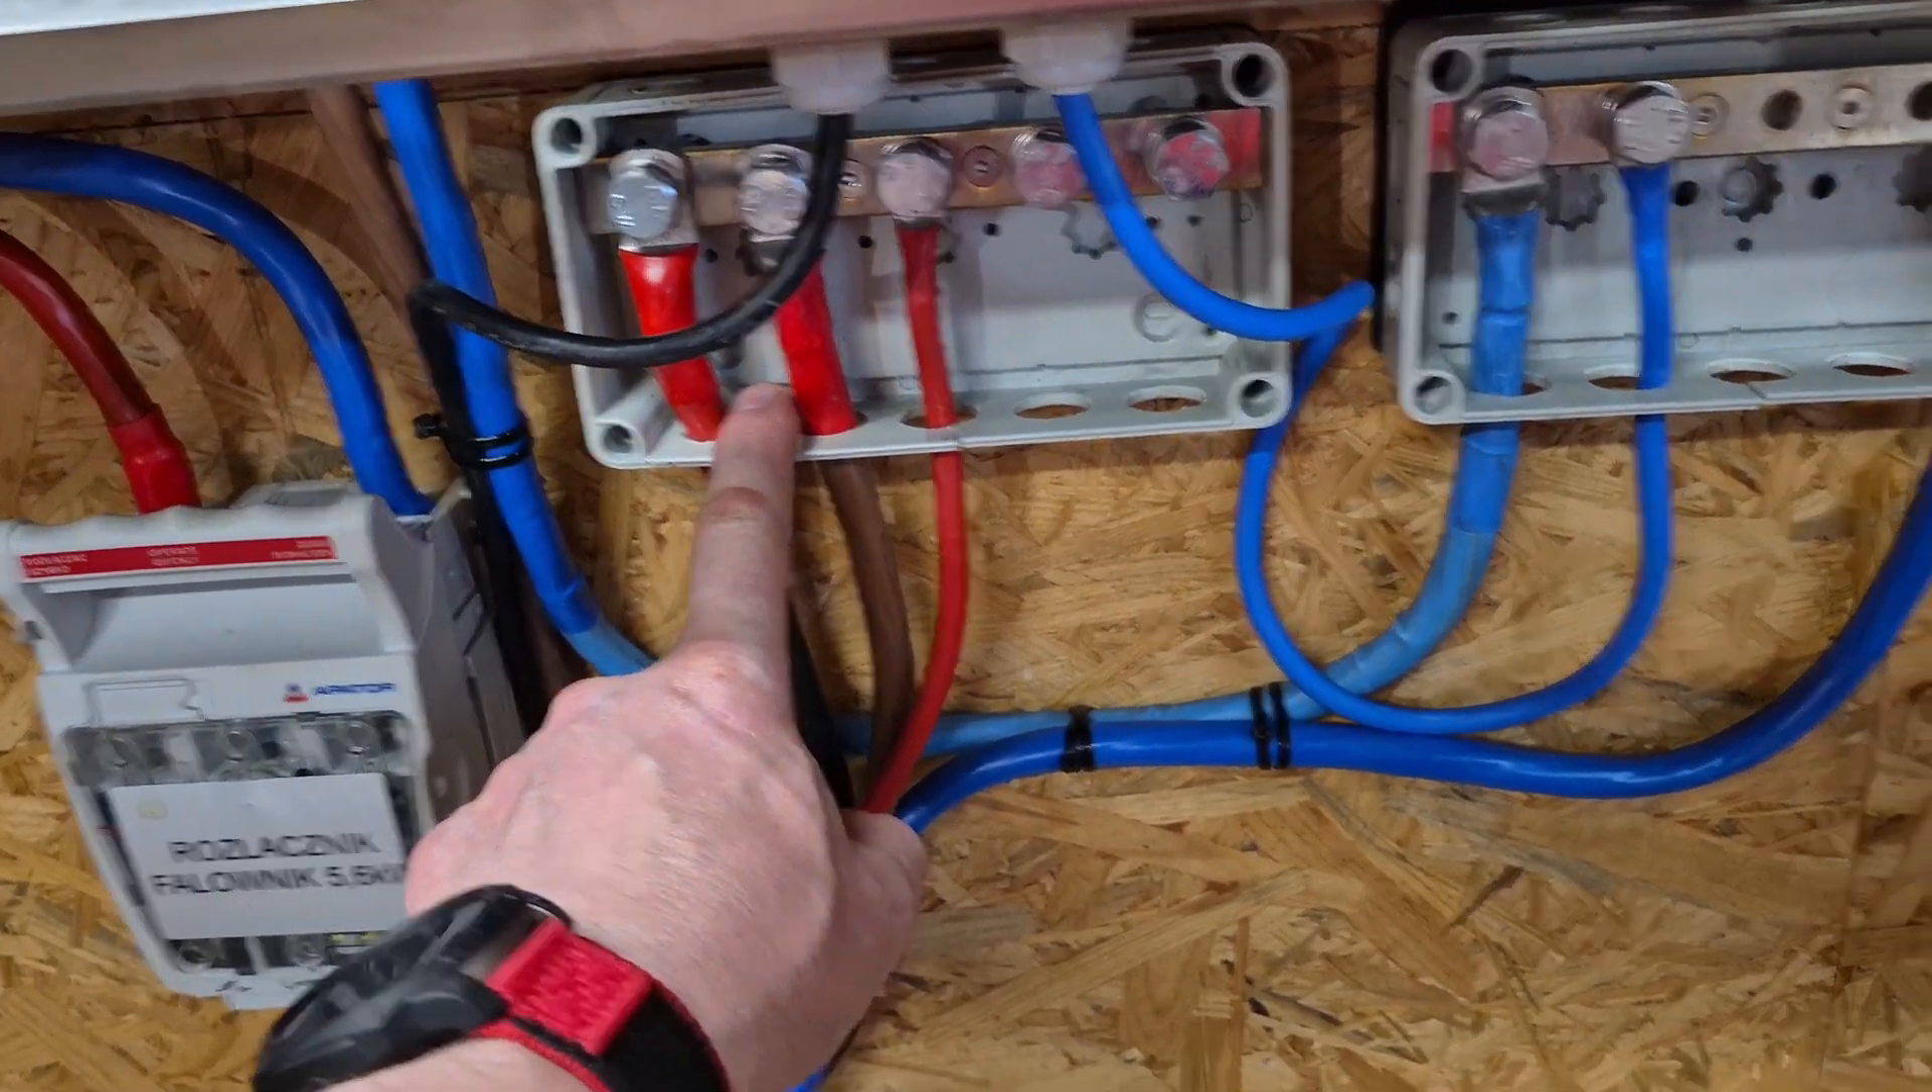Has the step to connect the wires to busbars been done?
Yes.